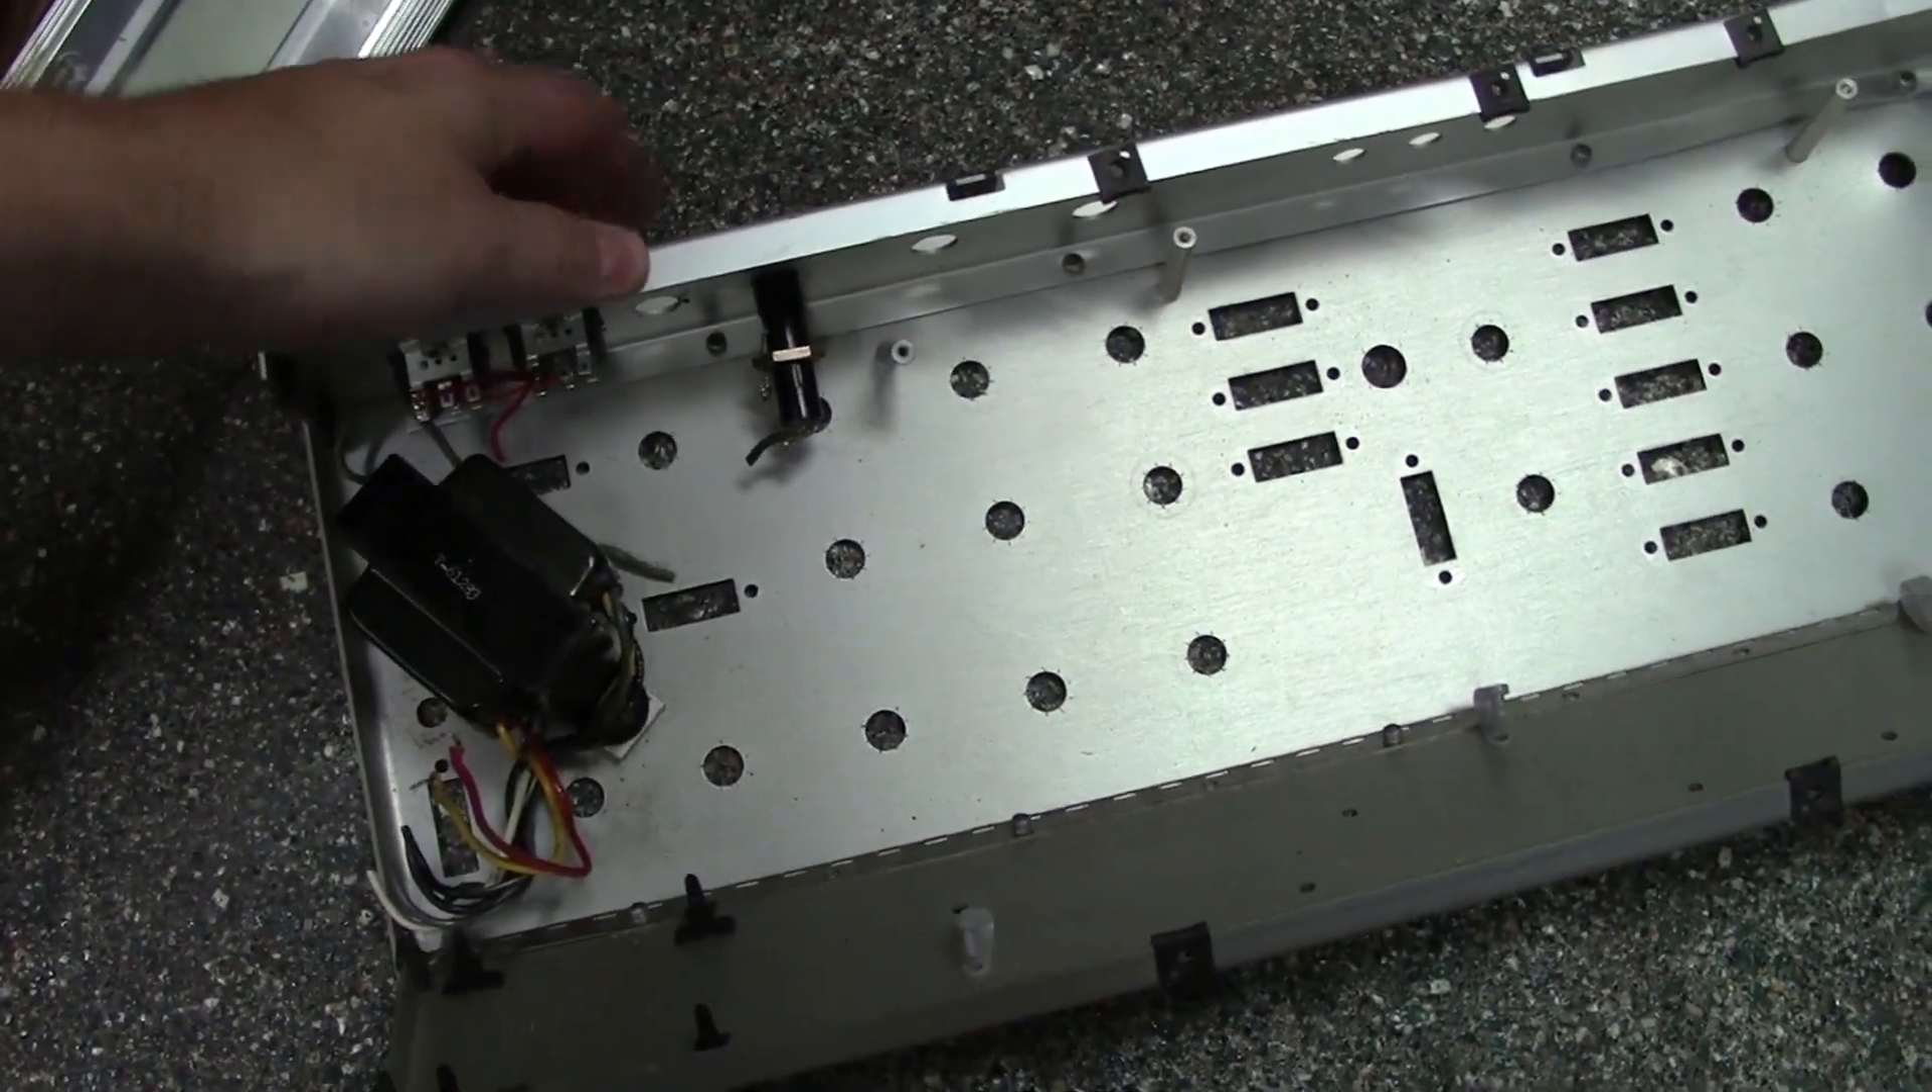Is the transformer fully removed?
No.